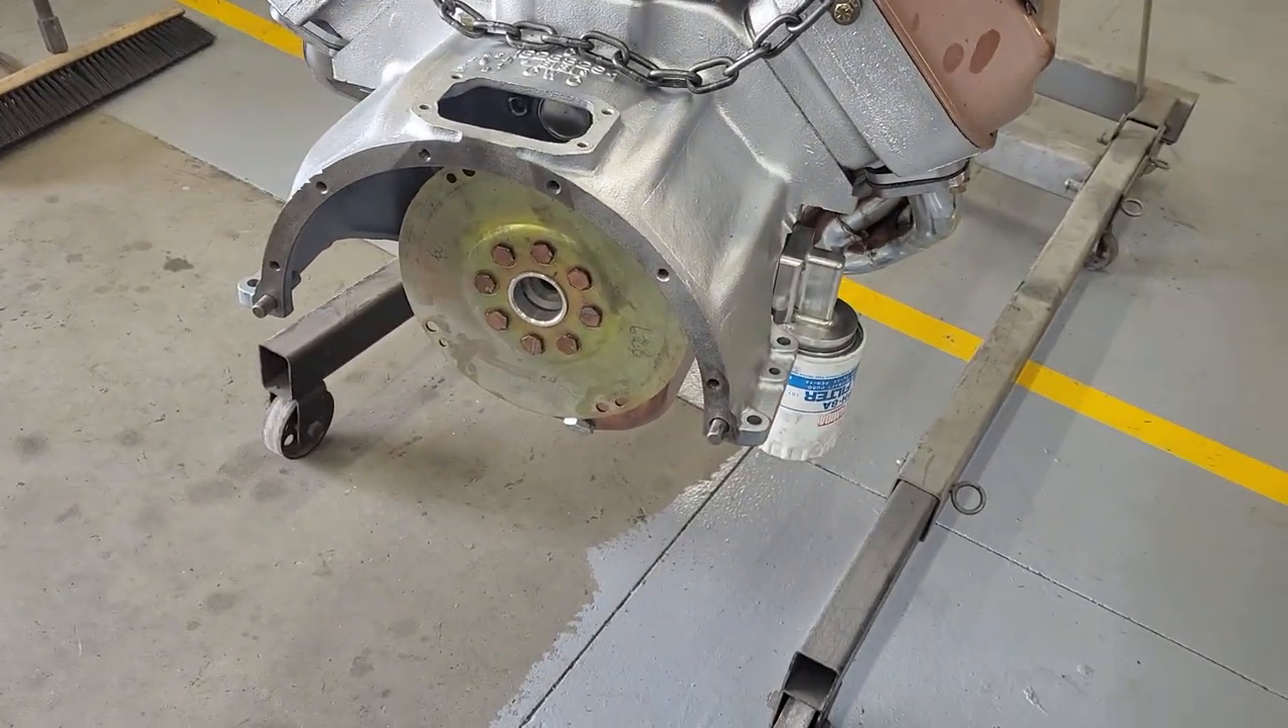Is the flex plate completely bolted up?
Yes.